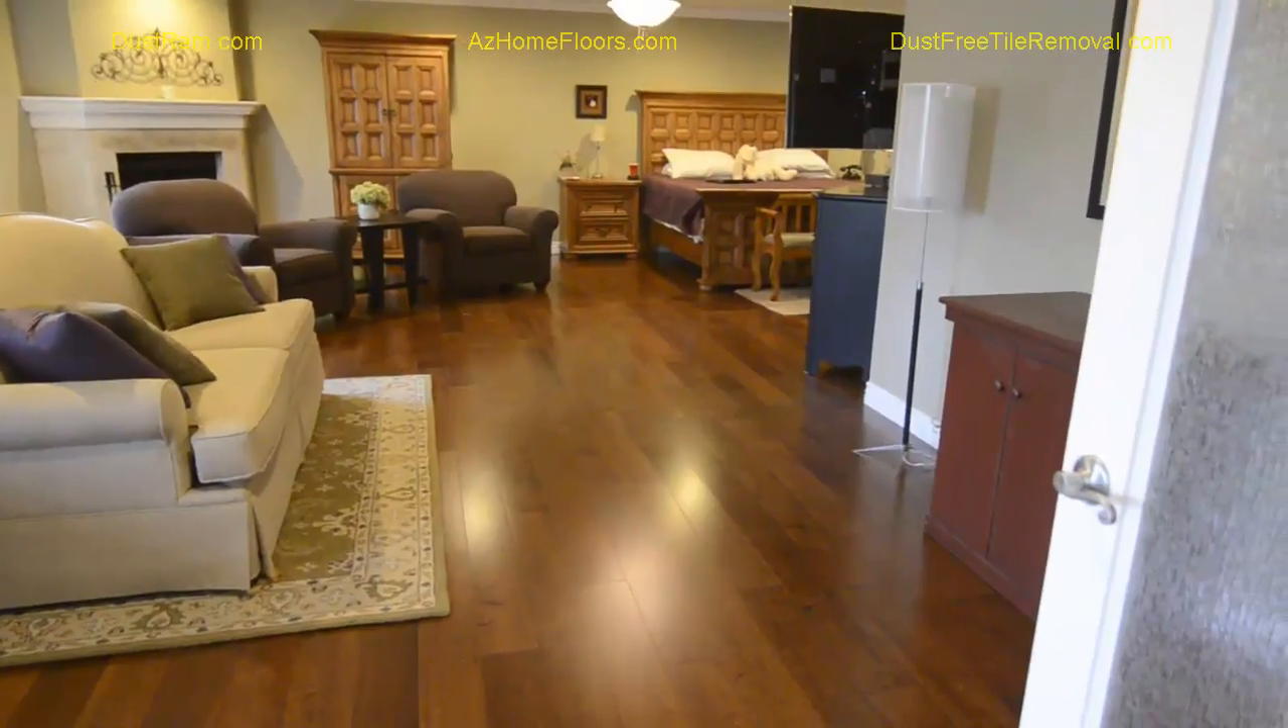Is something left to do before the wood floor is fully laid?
No.